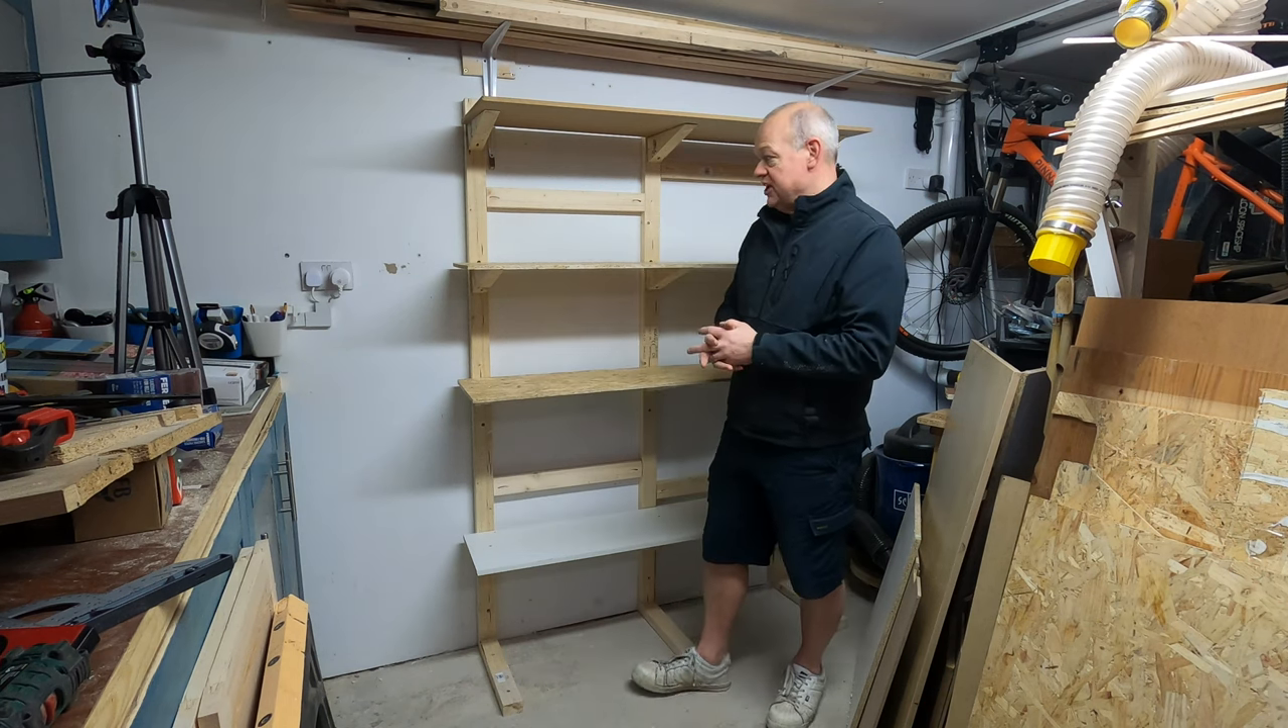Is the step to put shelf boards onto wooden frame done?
Yes.